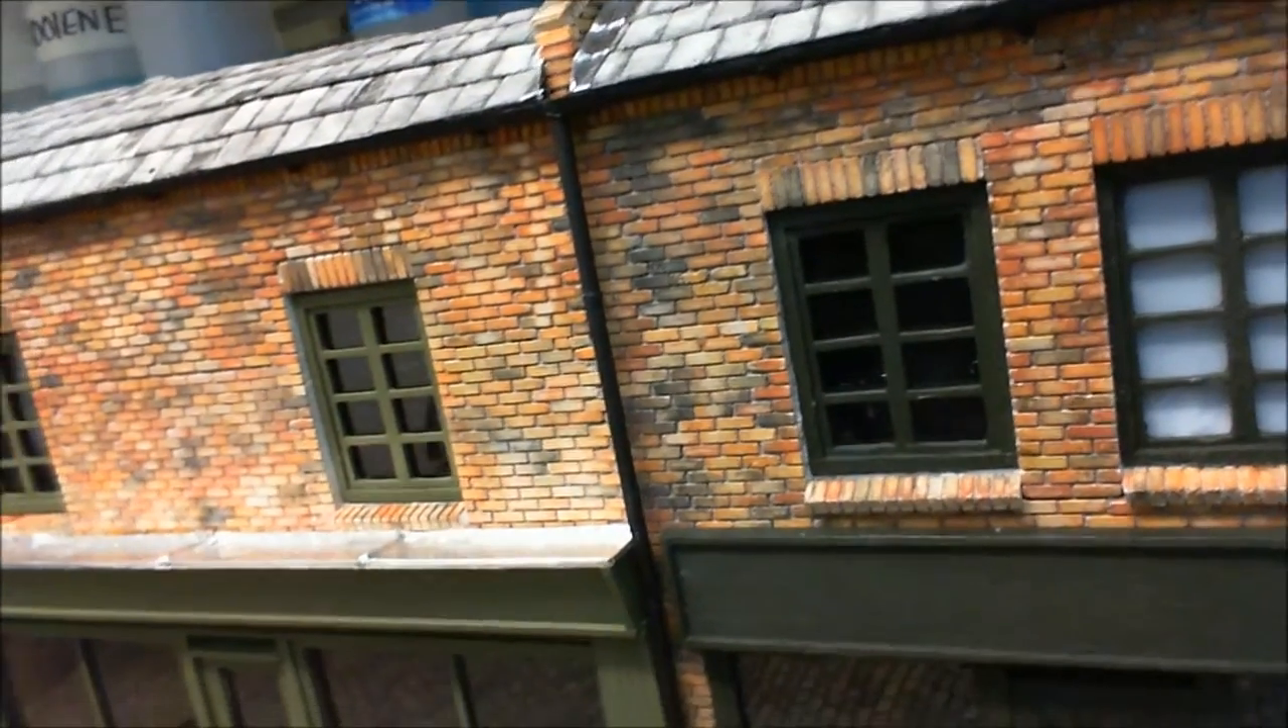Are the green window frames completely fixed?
Yes.